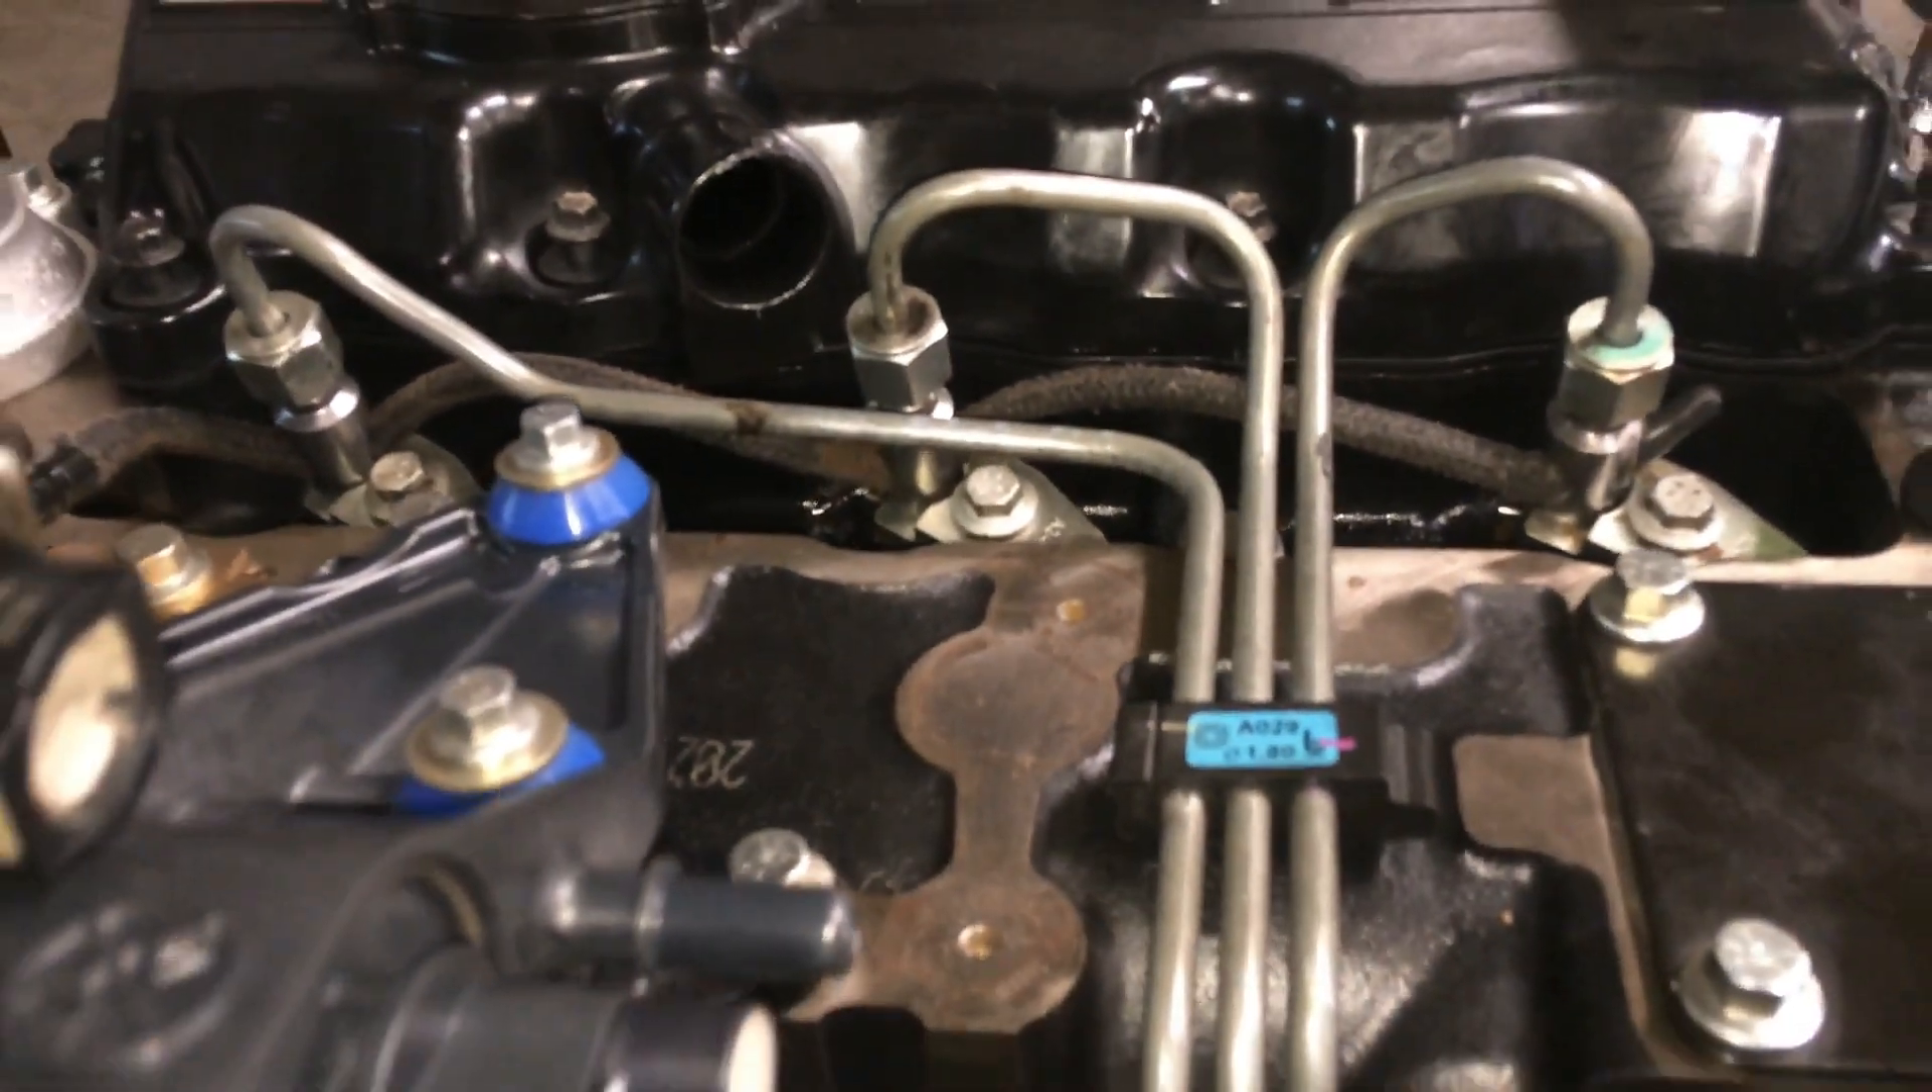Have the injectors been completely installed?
Yes.